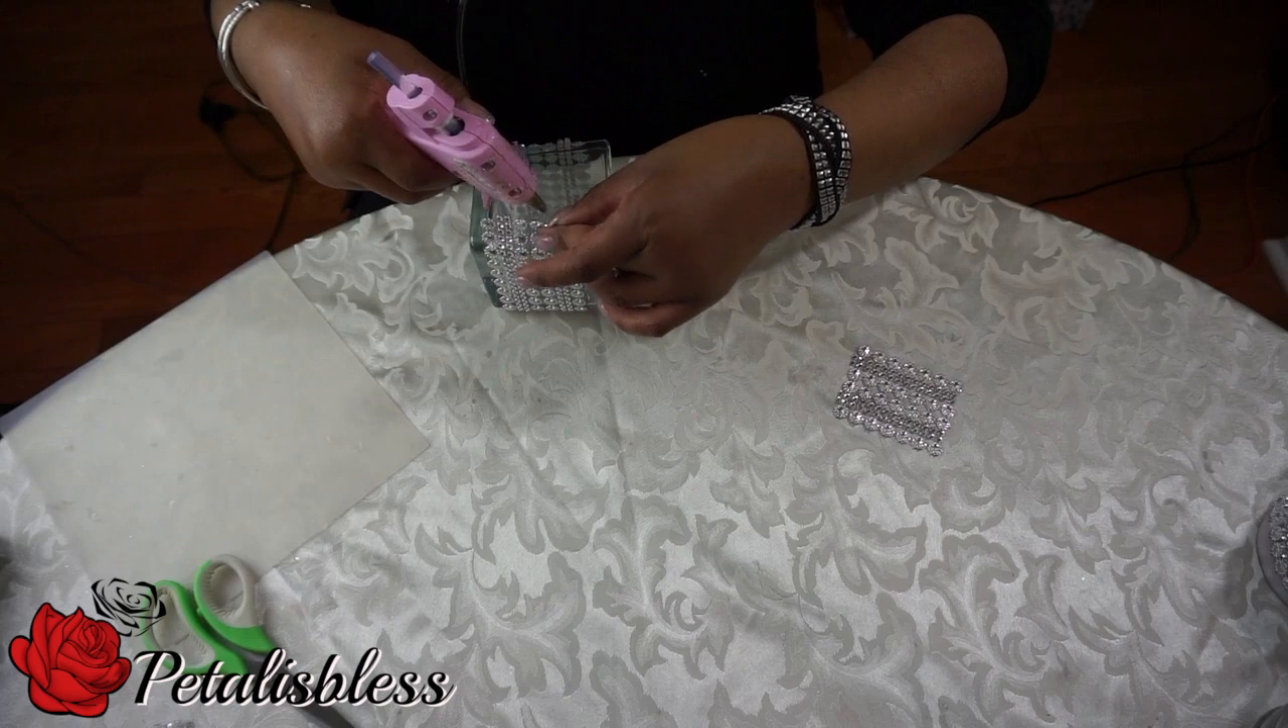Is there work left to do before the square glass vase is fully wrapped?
Yes.